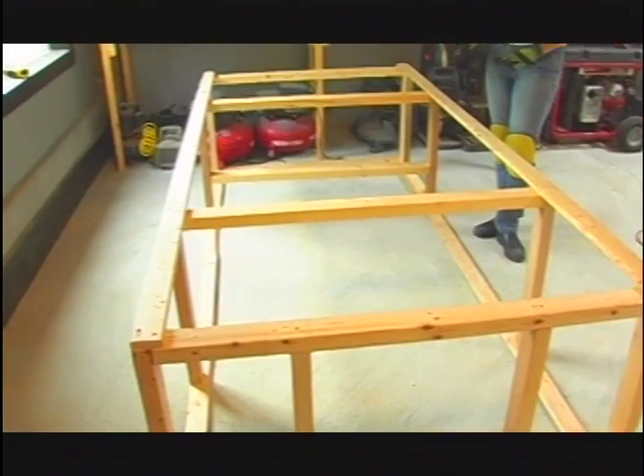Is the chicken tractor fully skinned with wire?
No.